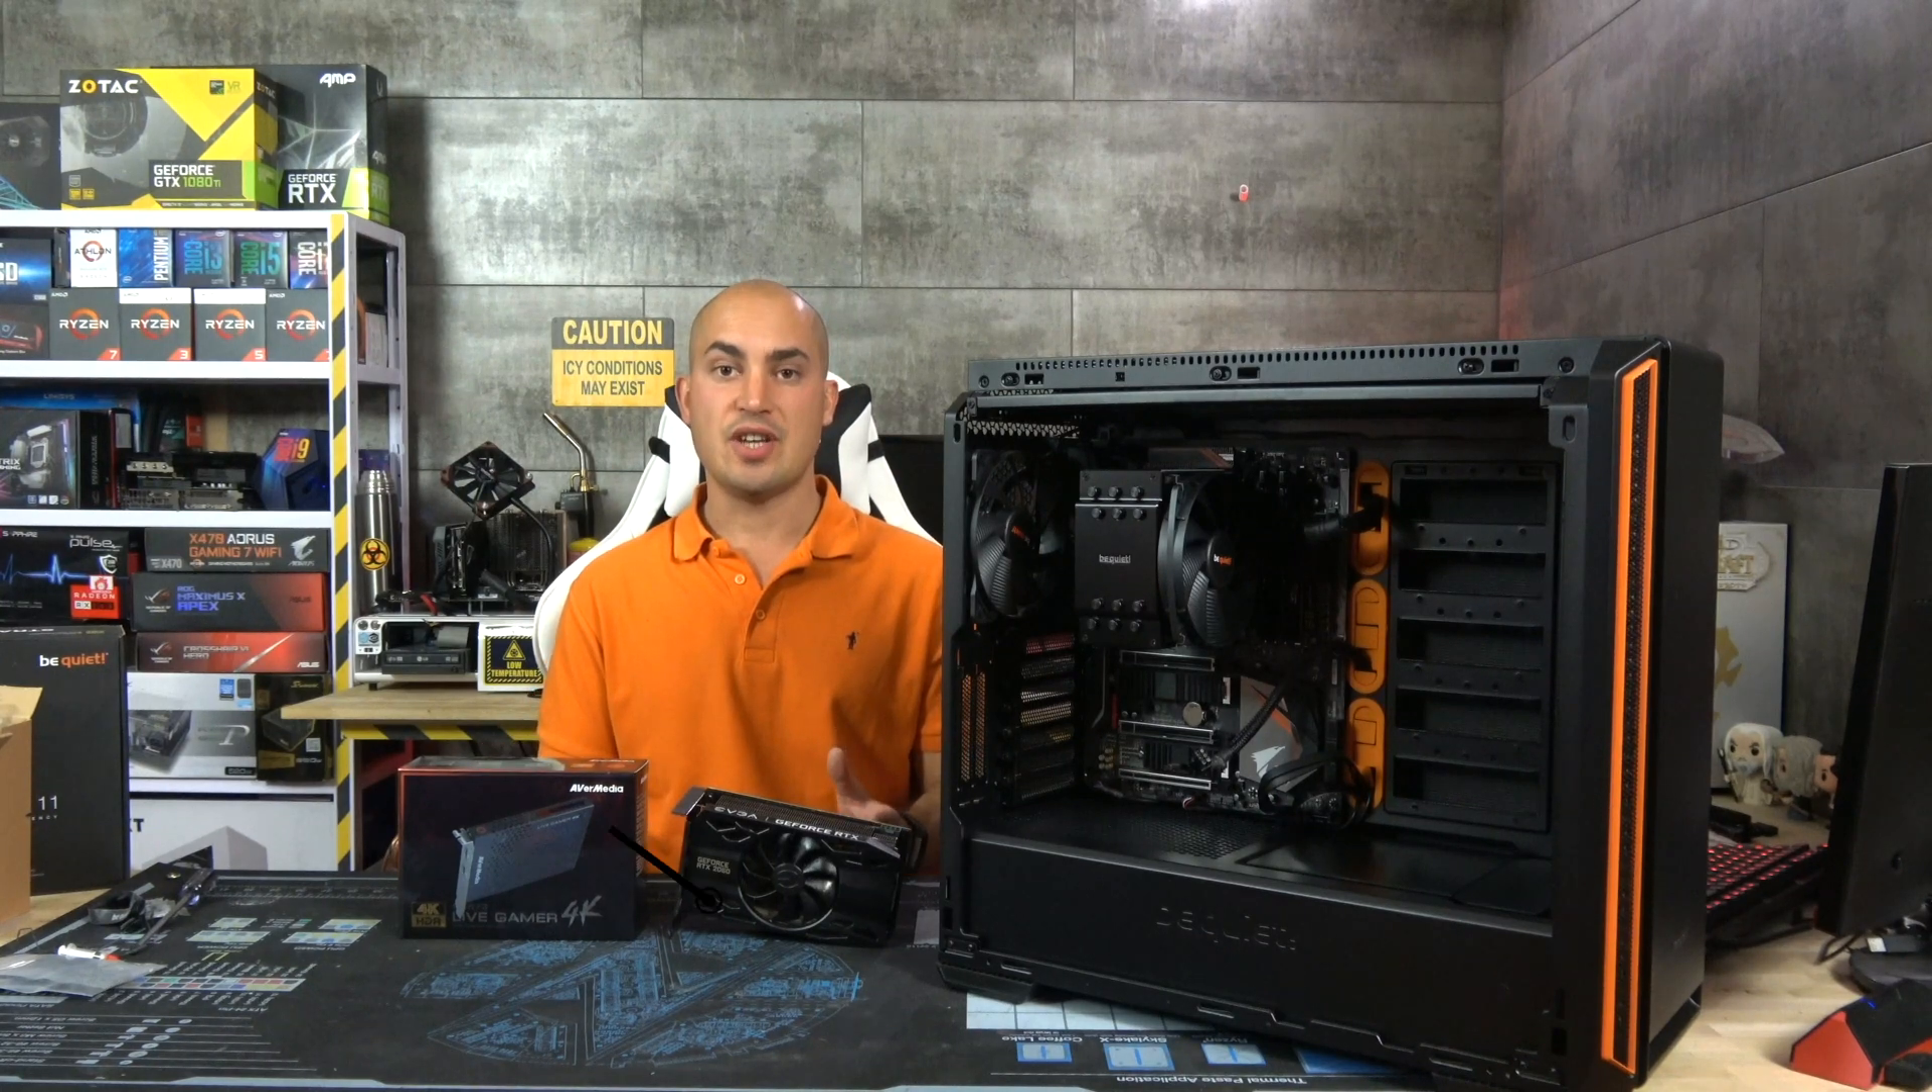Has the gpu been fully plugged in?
No.